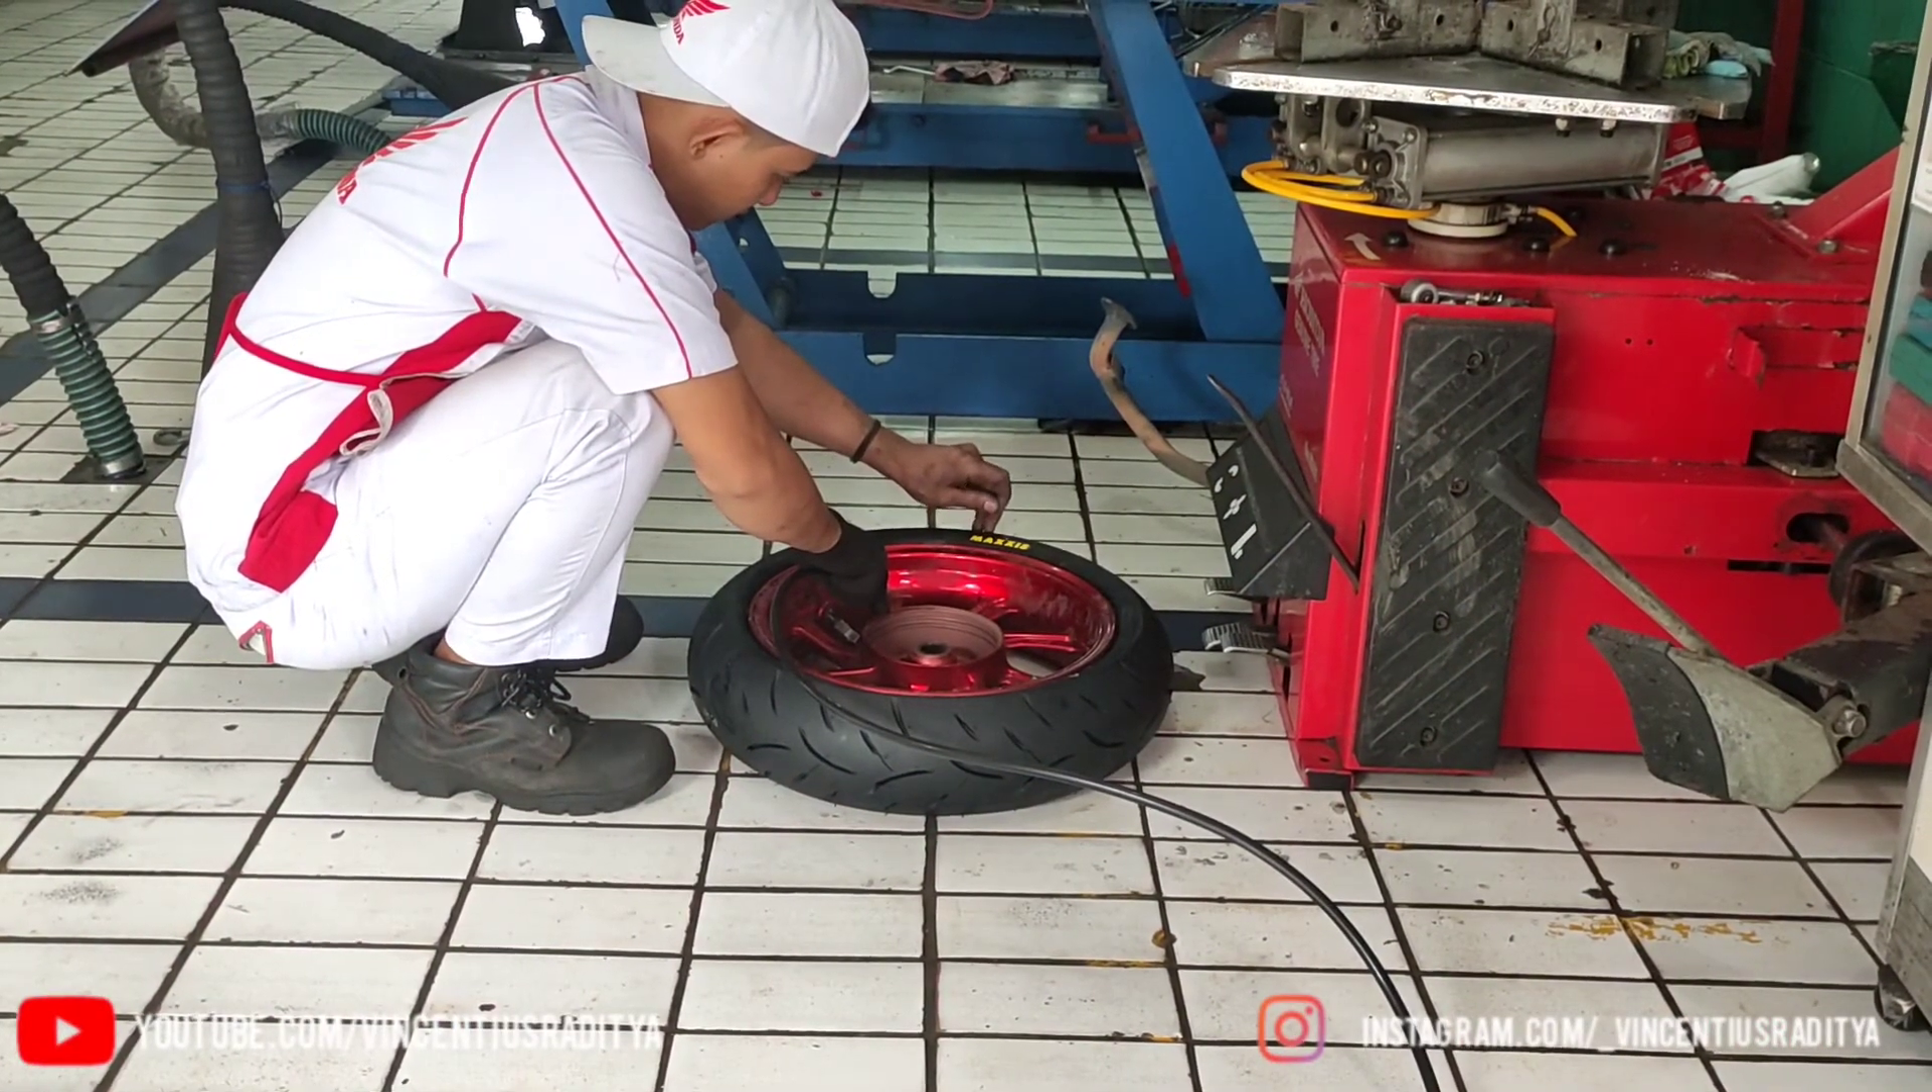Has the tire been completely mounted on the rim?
Yes.